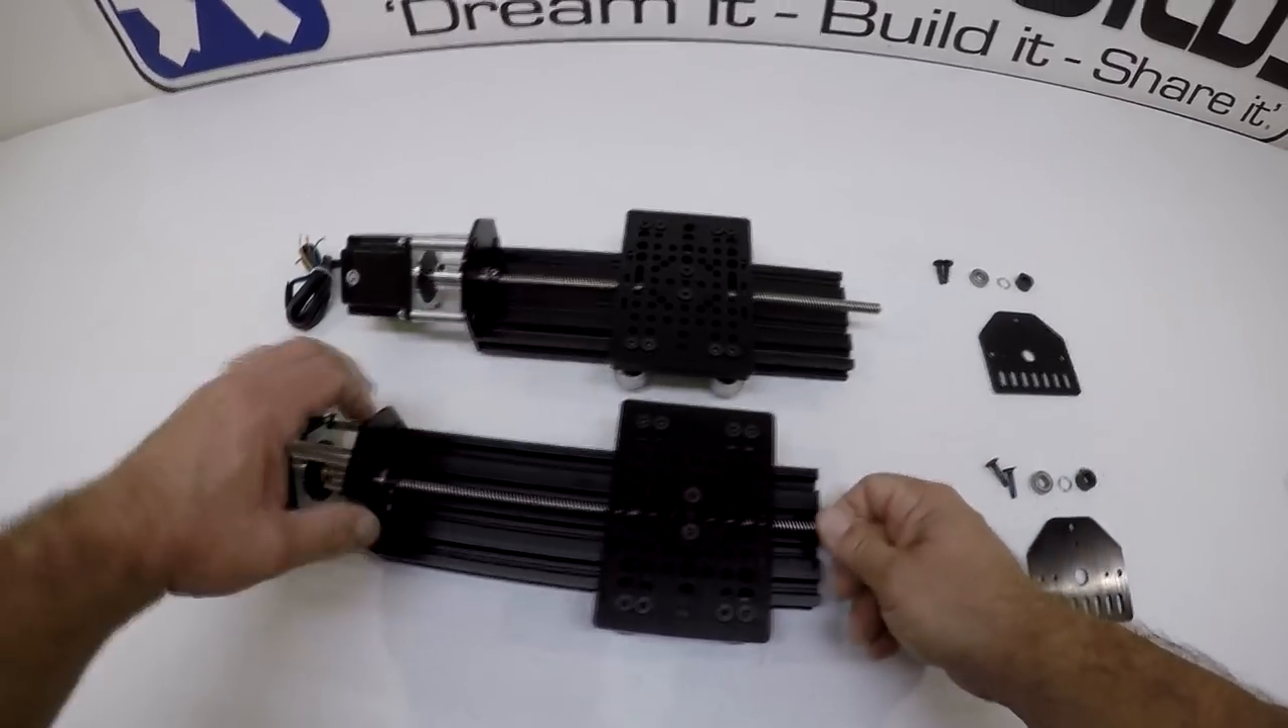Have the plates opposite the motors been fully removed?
Yes.